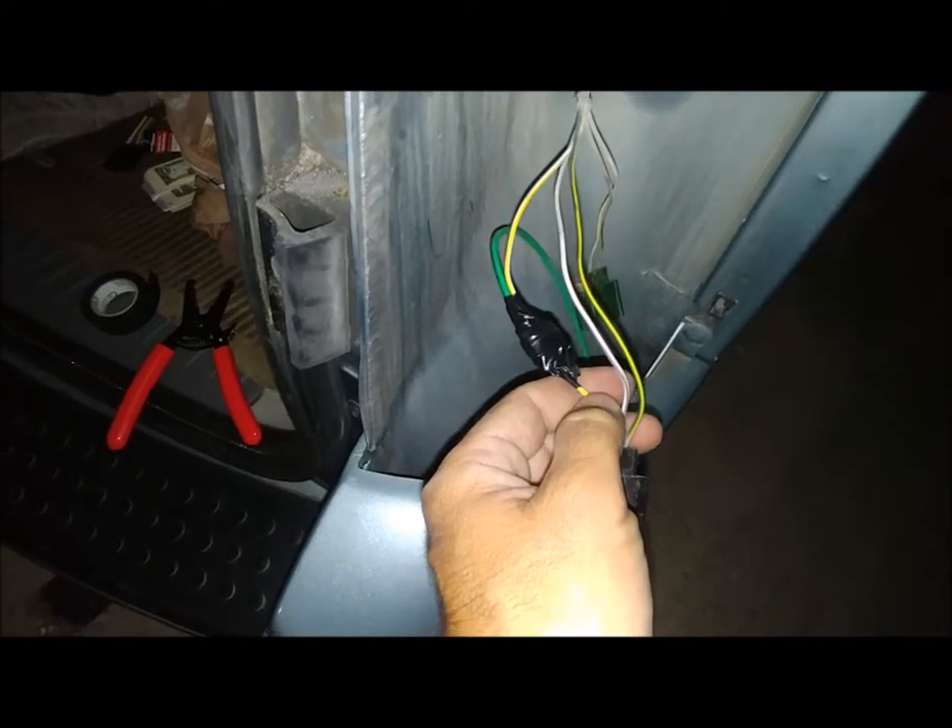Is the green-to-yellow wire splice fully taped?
Yes.